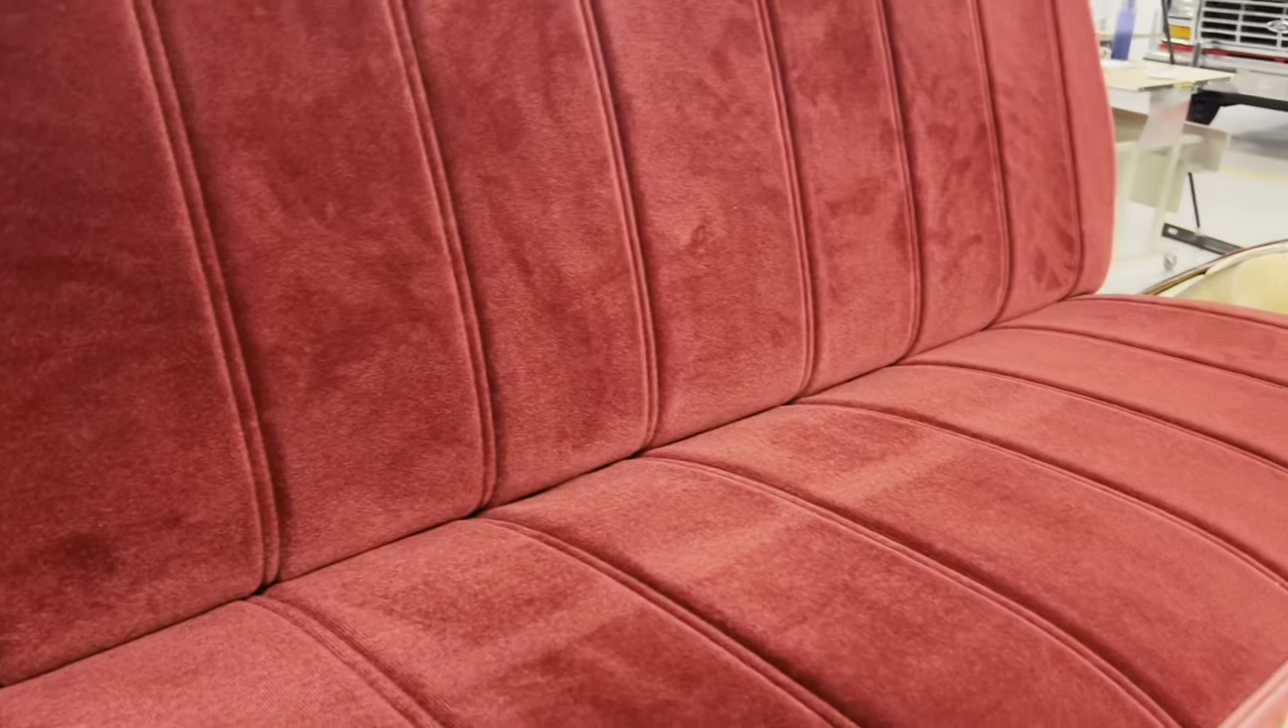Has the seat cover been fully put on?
Yes.